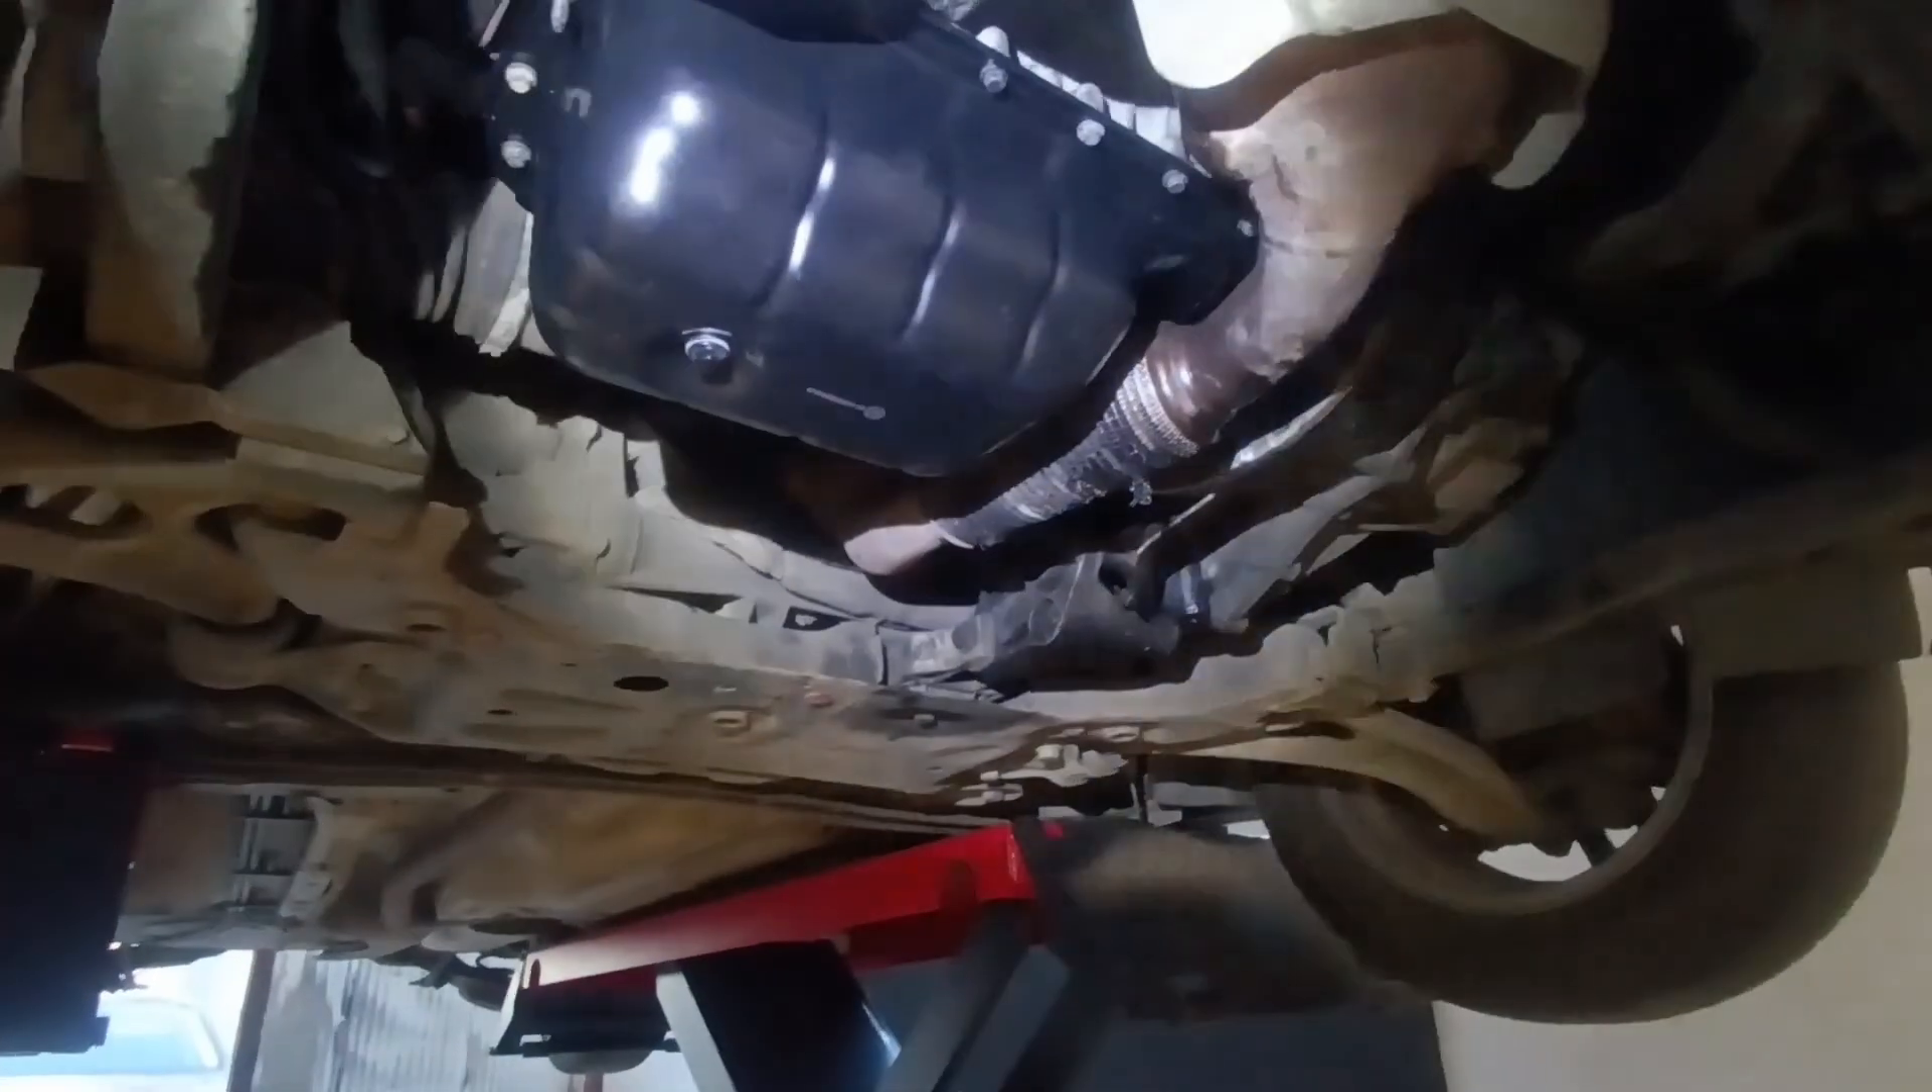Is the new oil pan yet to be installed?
No.